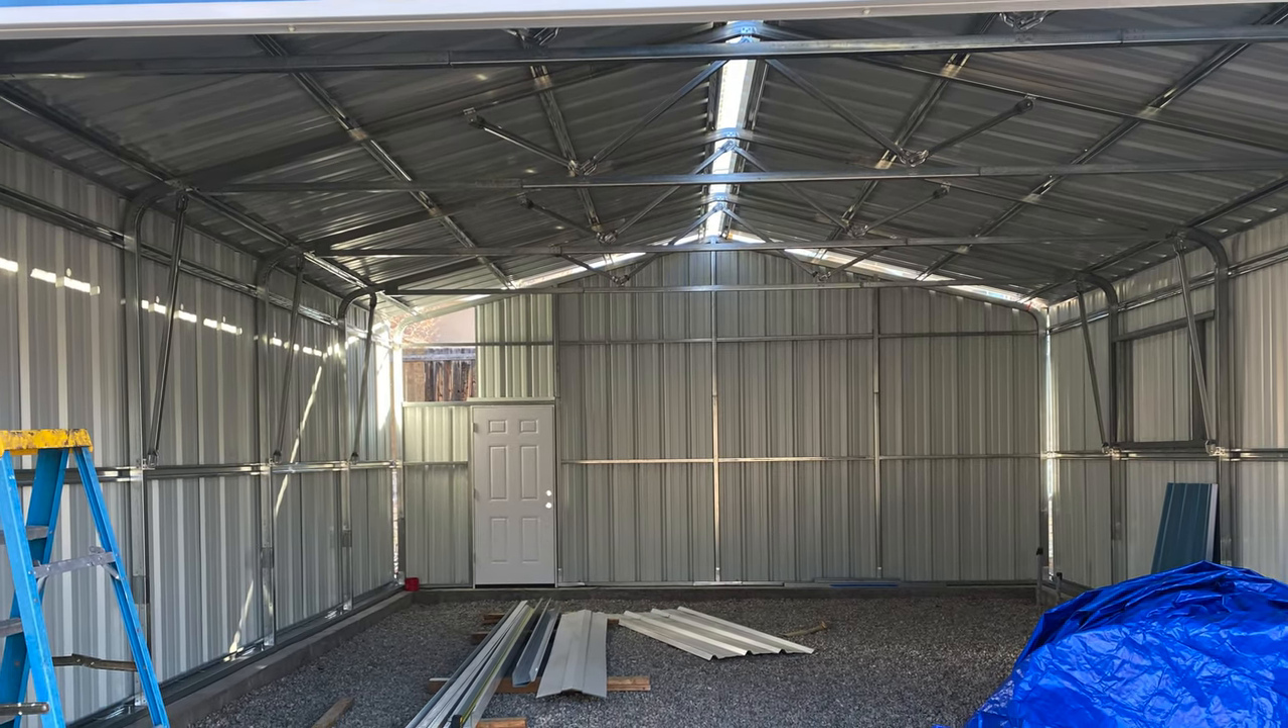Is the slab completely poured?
No.